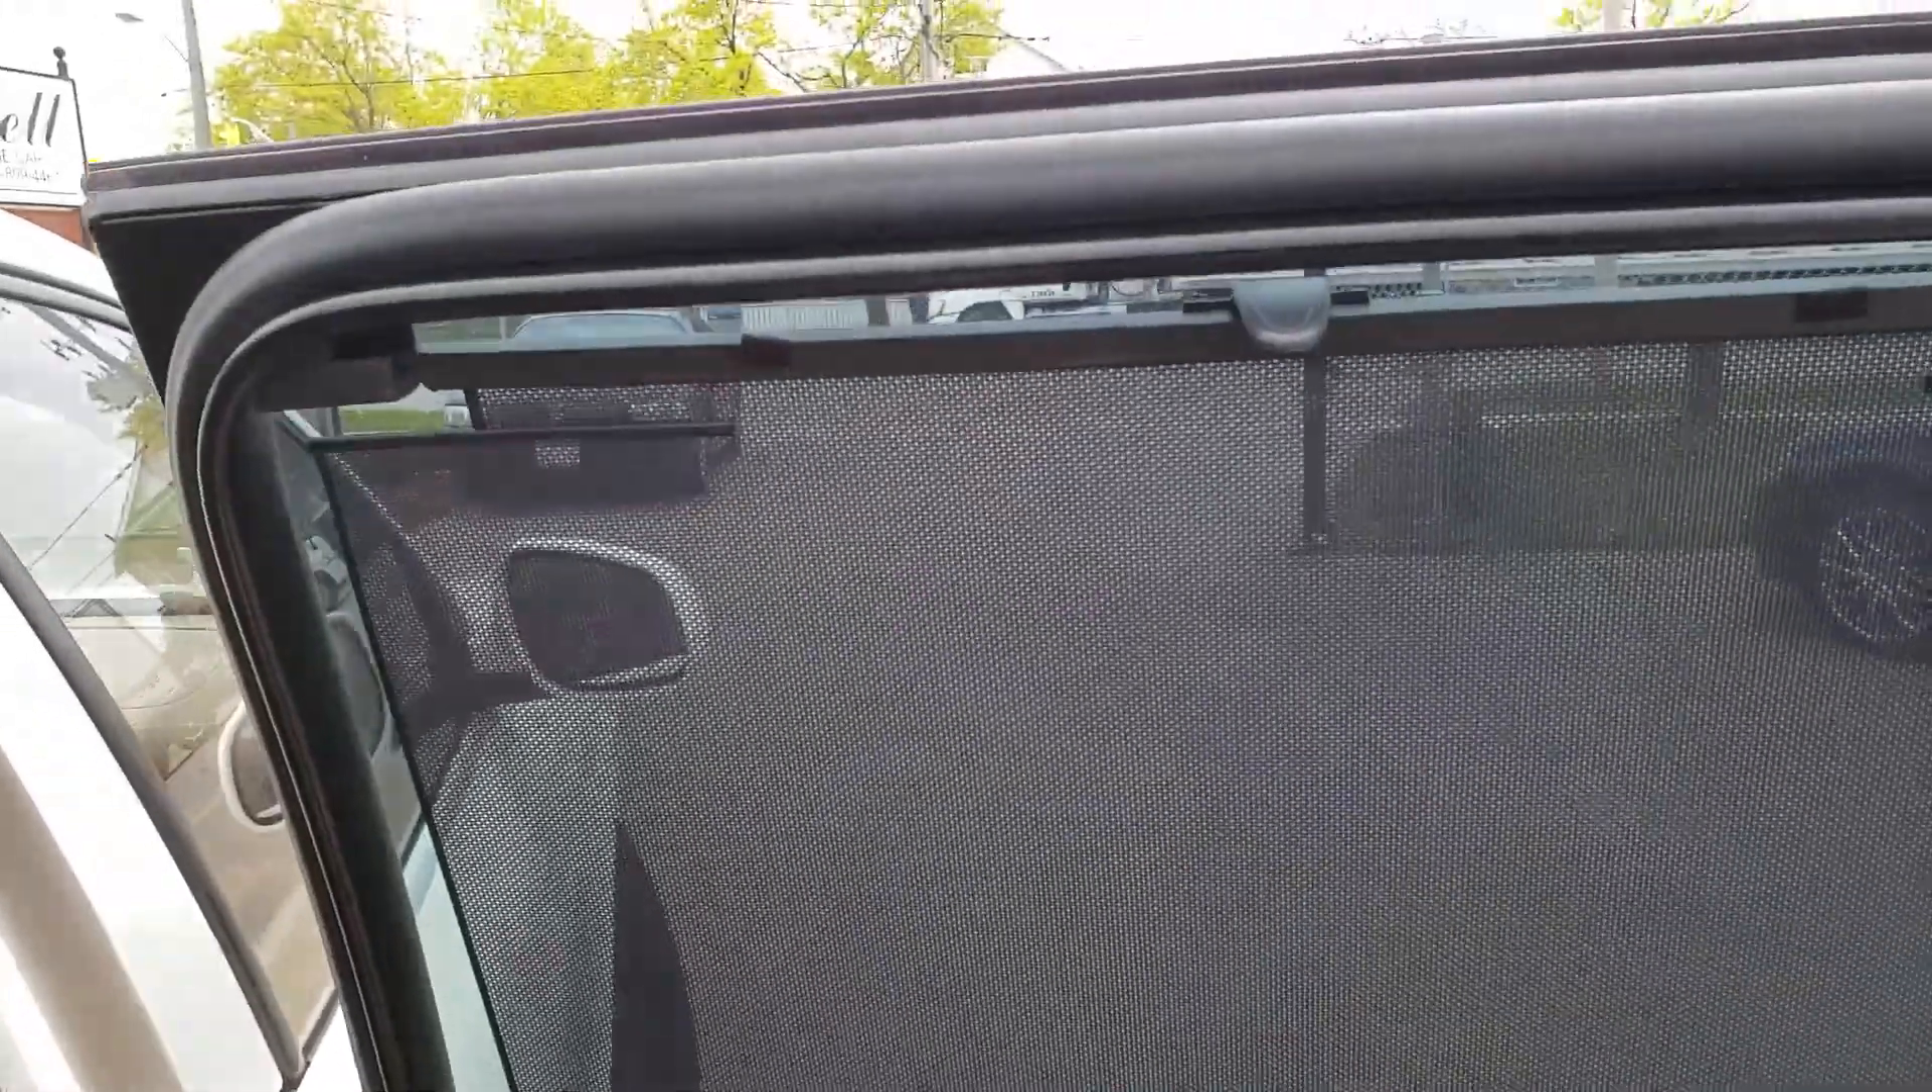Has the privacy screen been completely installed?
Yes.